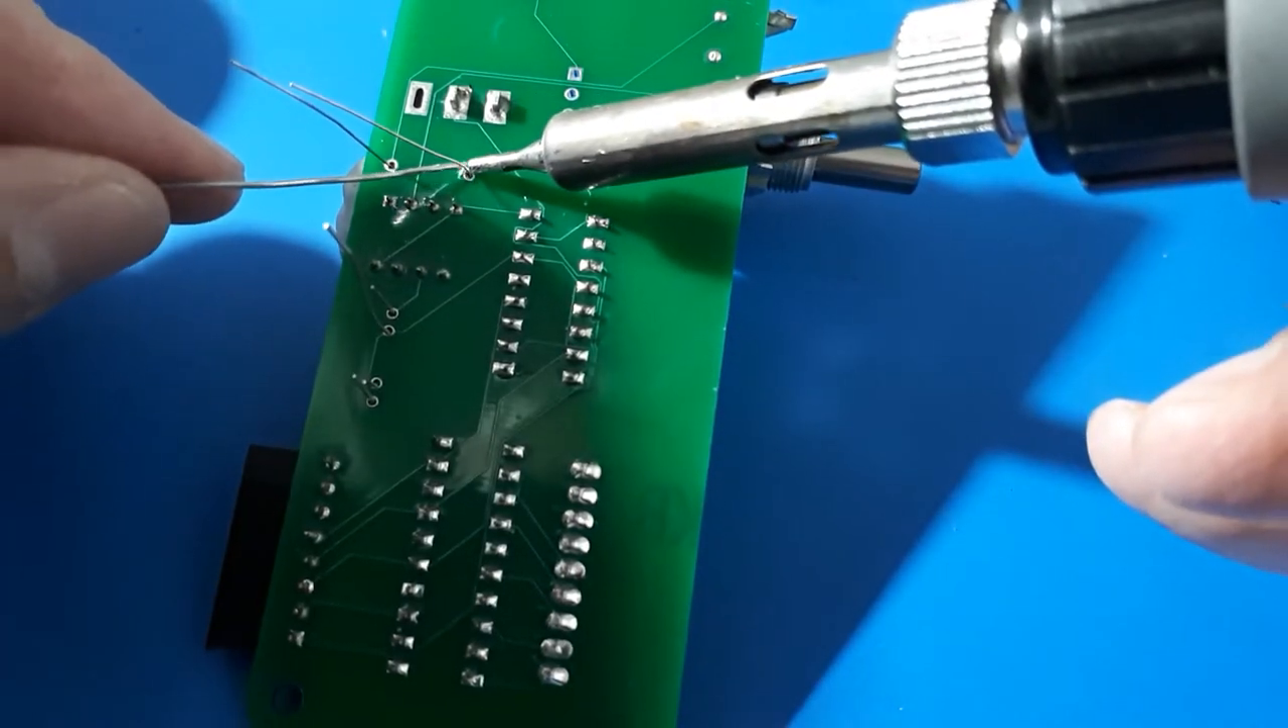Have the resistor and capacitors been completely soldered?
No.